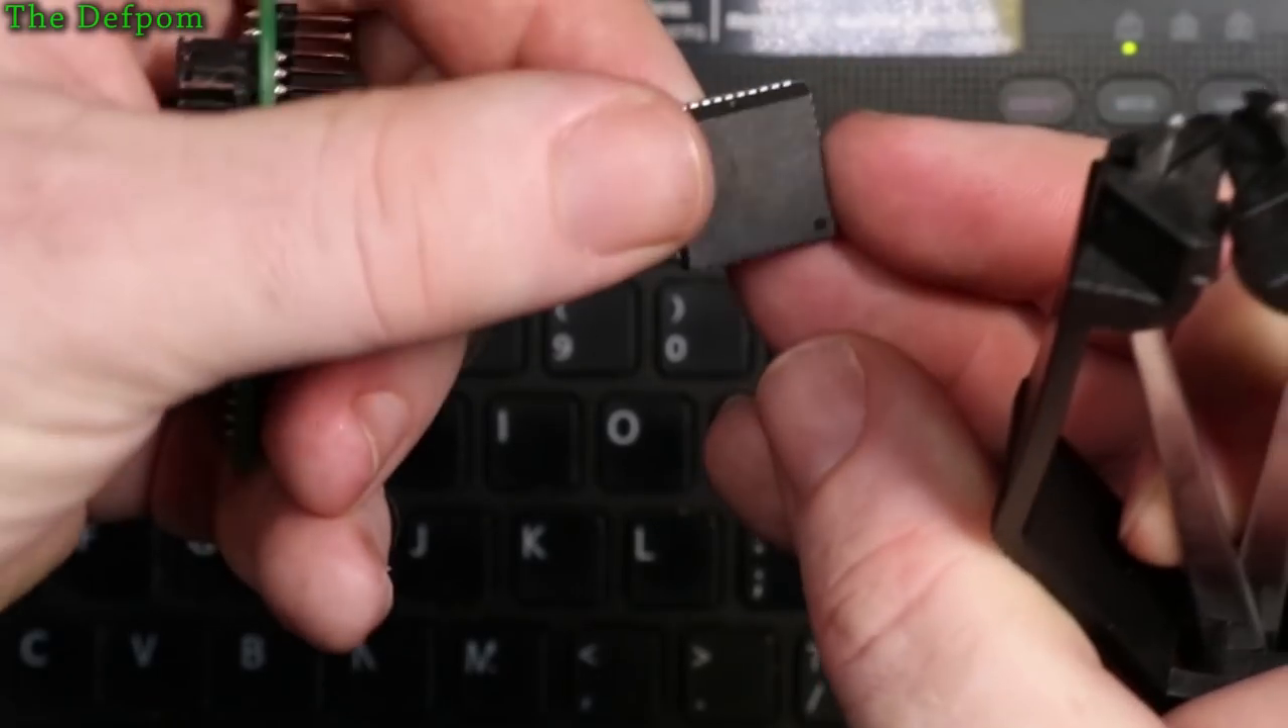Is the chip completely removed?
Yes.